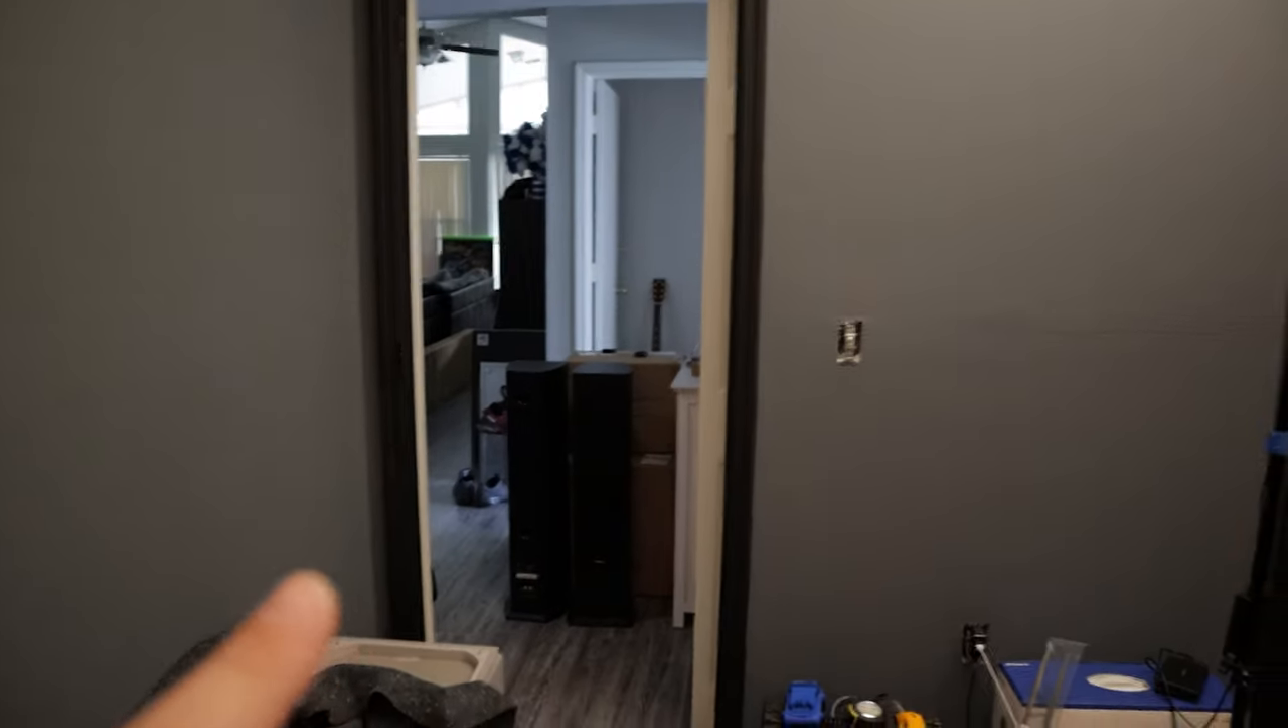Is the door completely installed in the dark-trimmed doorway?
No.